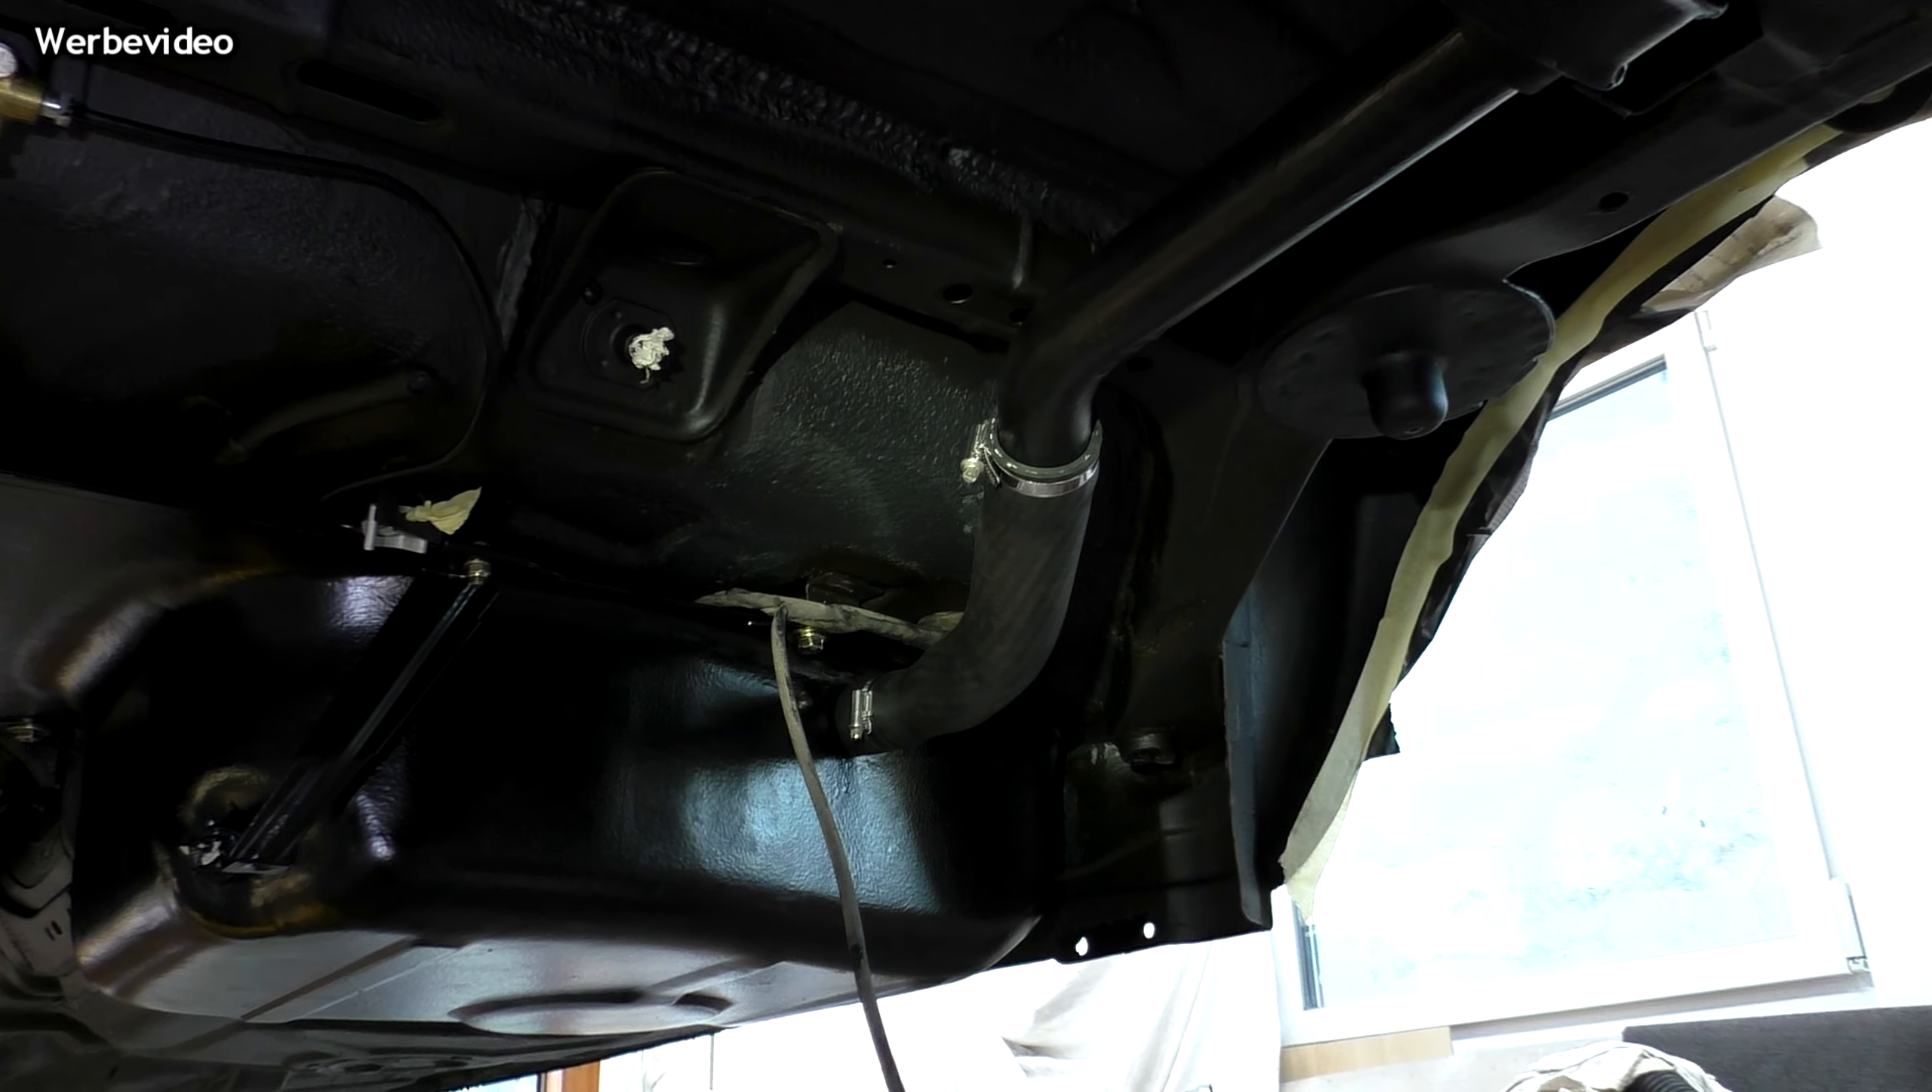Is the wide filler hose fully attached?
Yes.